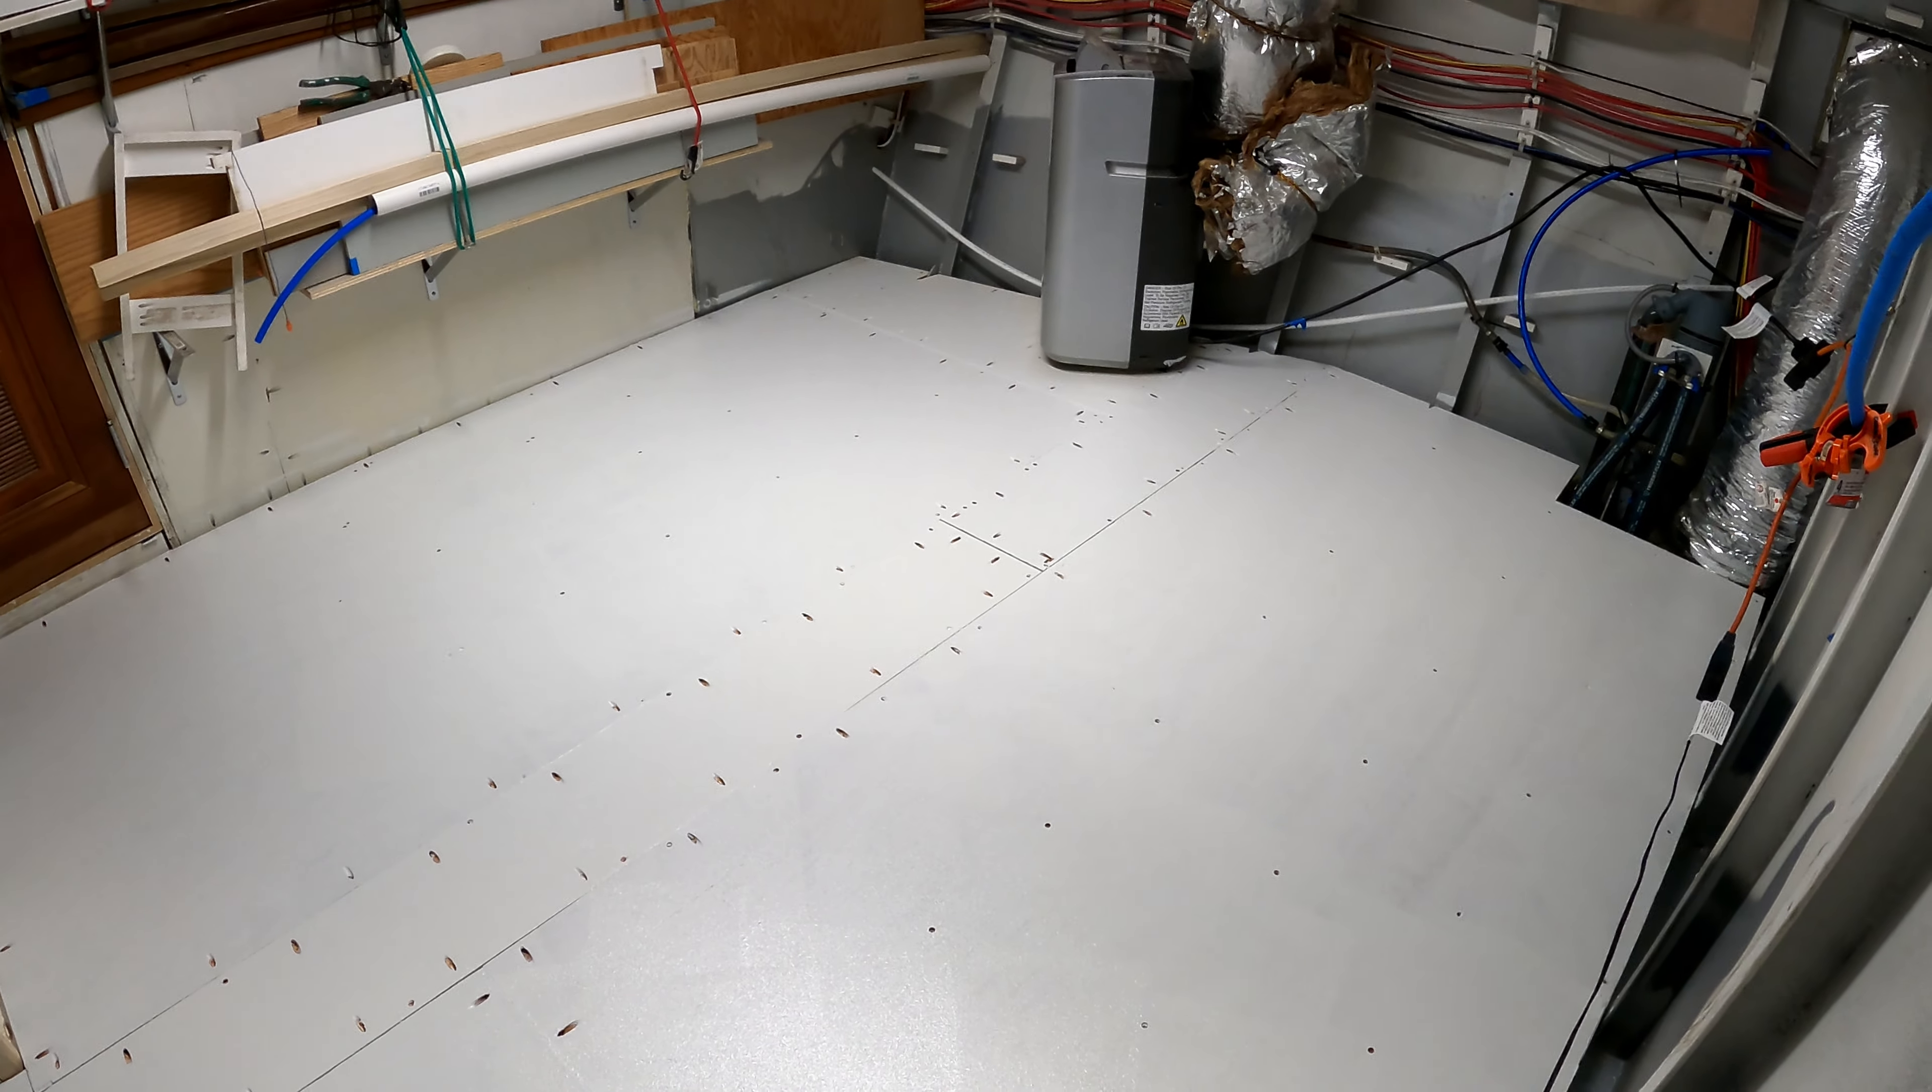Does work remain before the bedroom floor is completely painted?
No.